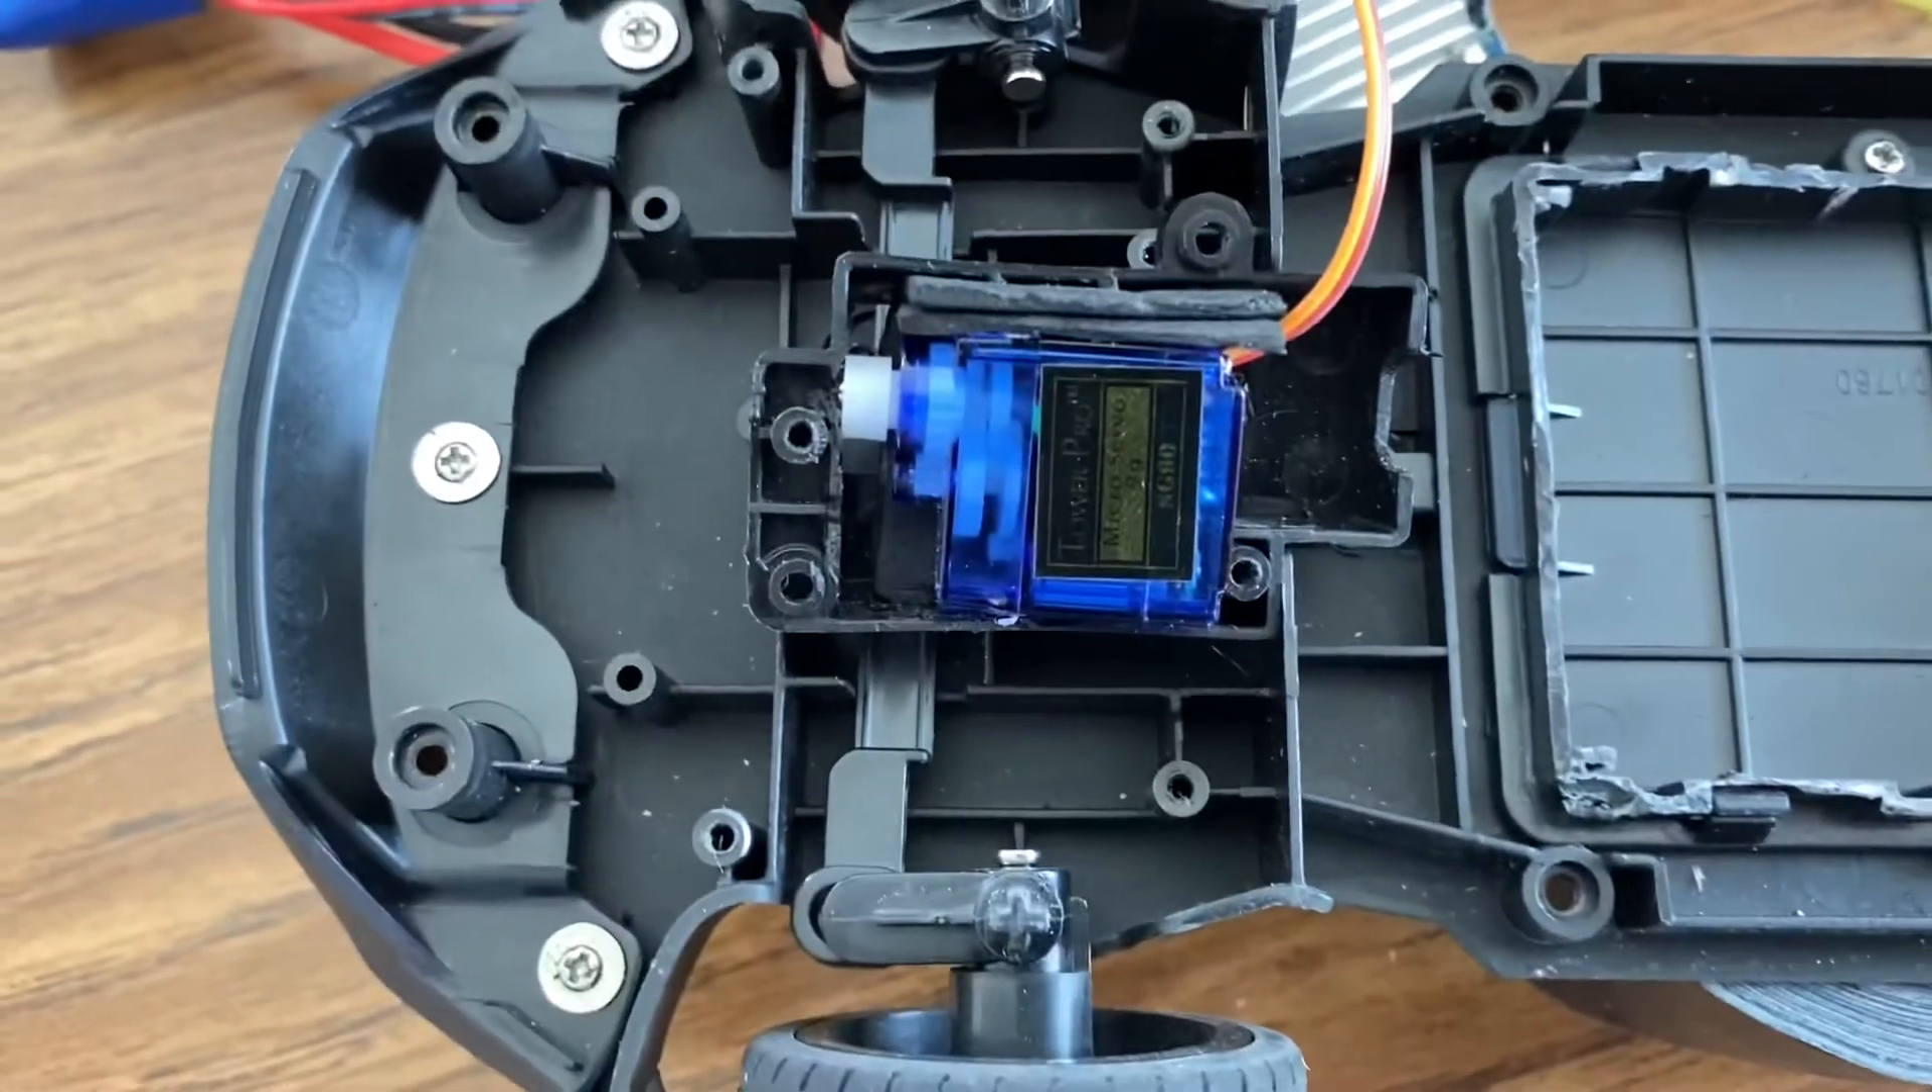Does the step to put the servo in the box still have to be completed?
No.